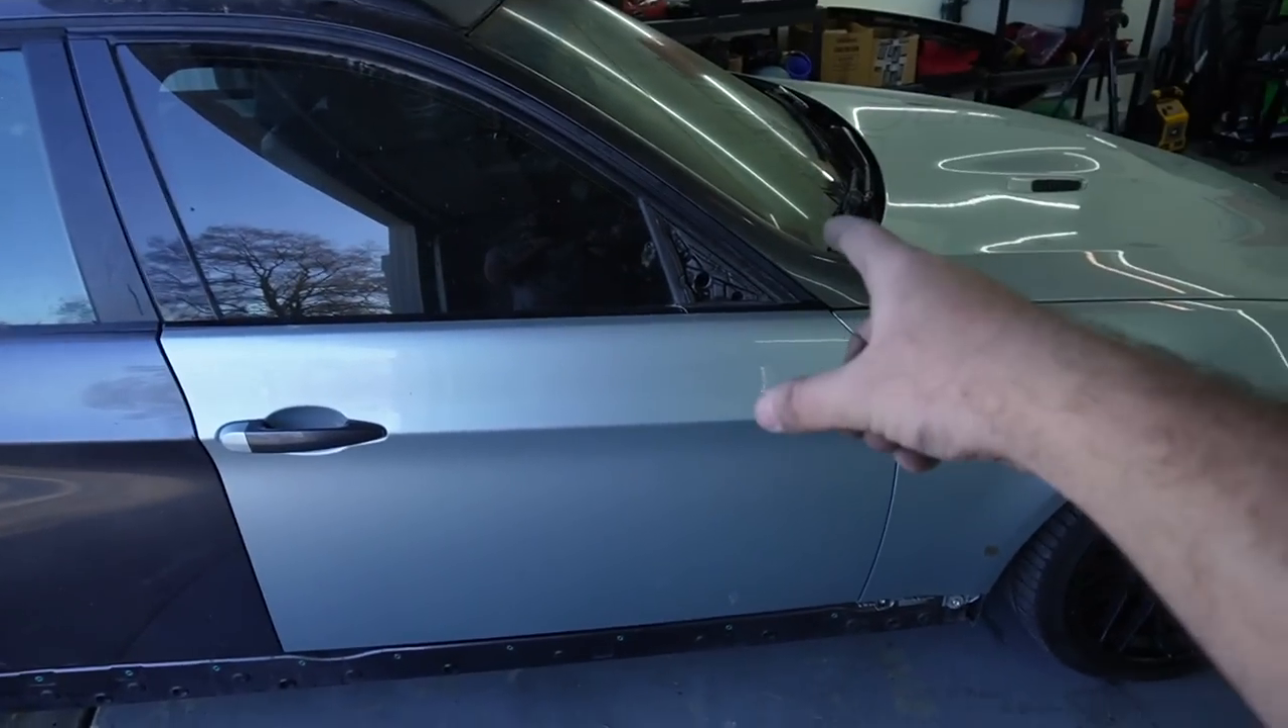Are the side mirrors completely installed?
No.